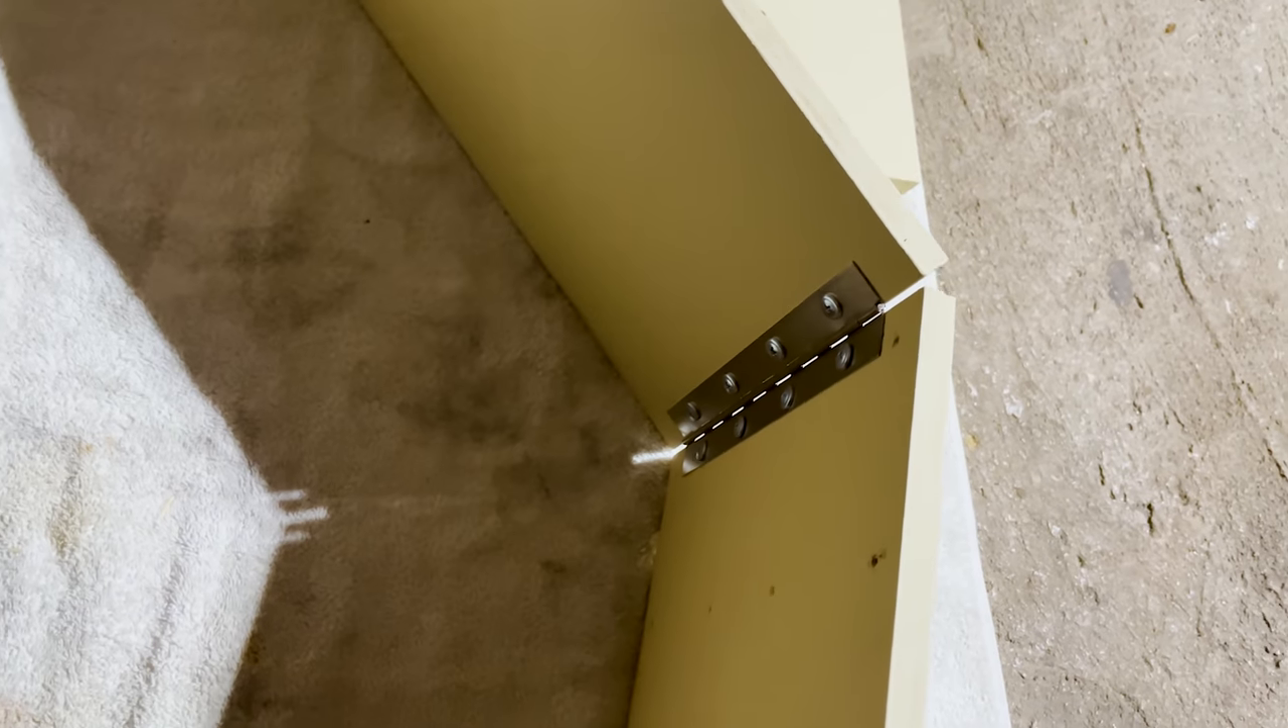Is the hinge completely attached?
Yes.